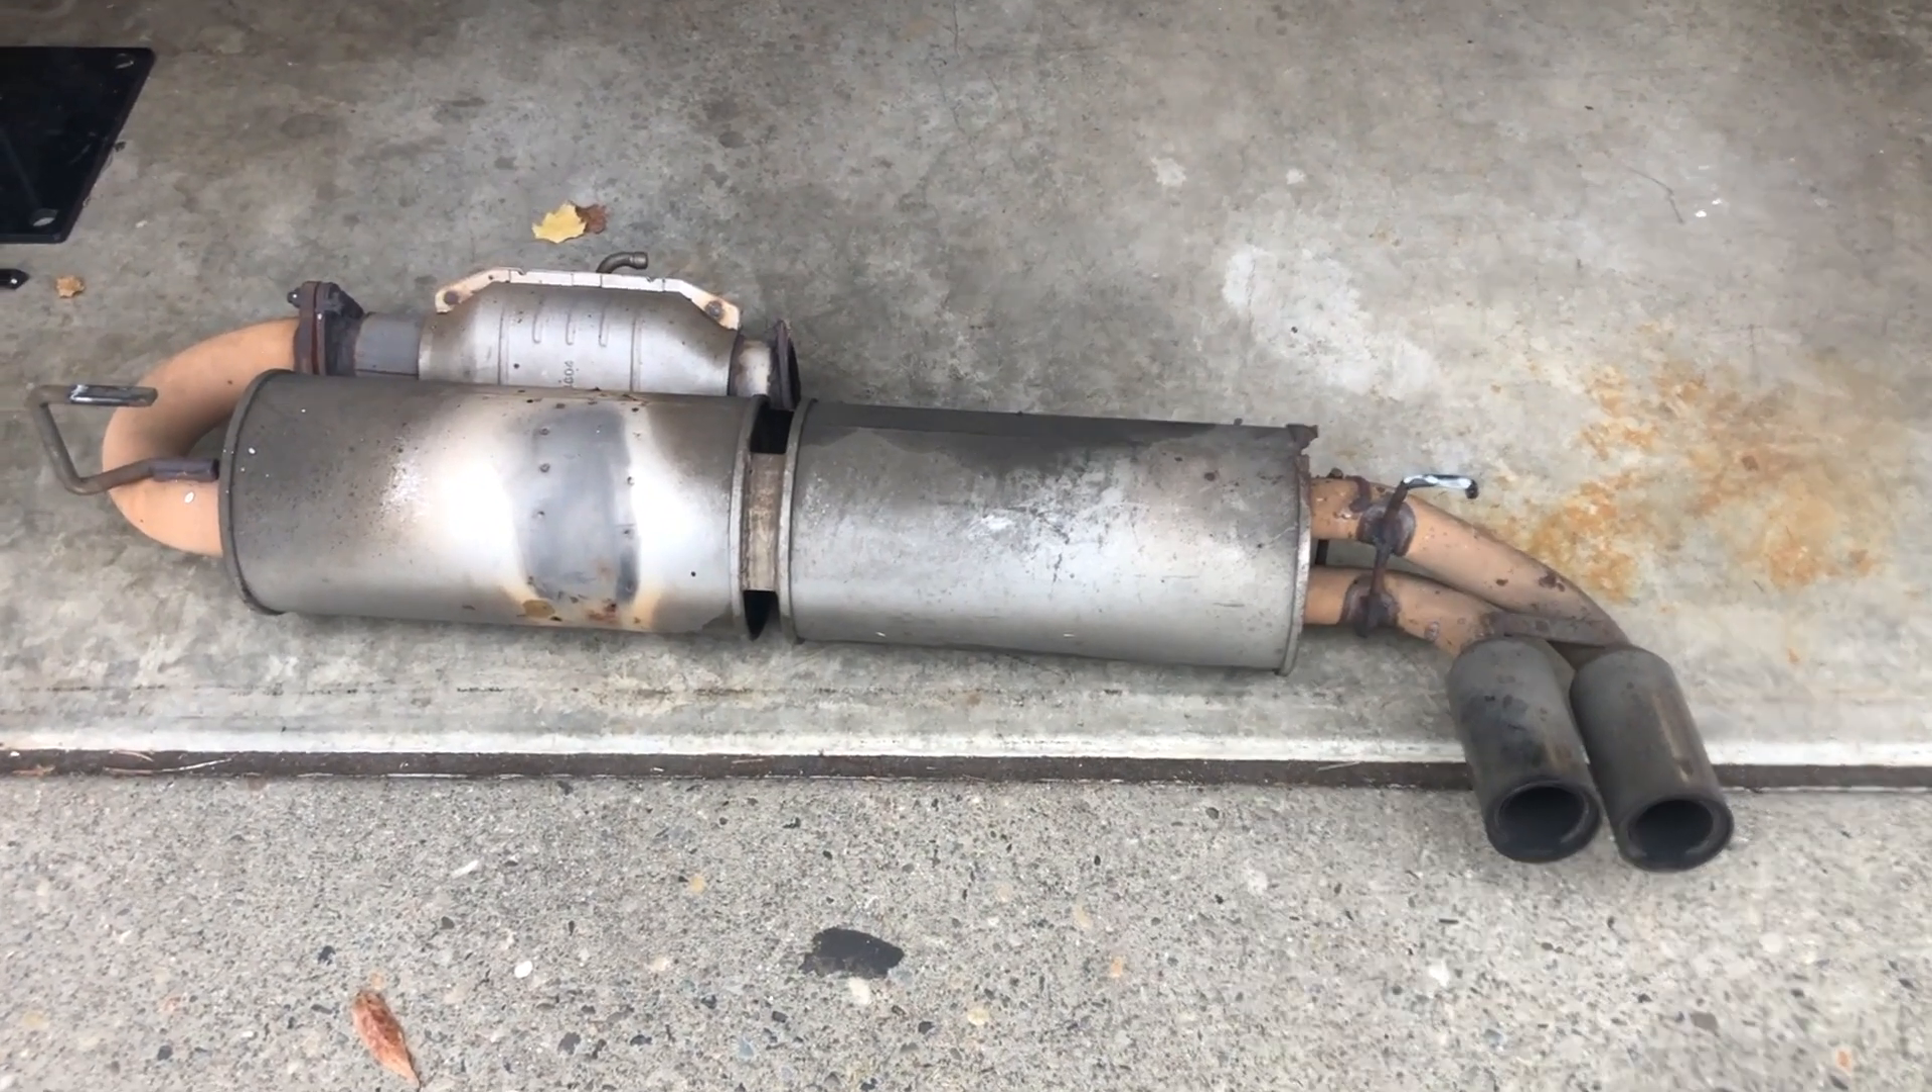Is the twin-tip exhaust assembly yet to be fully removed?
No.